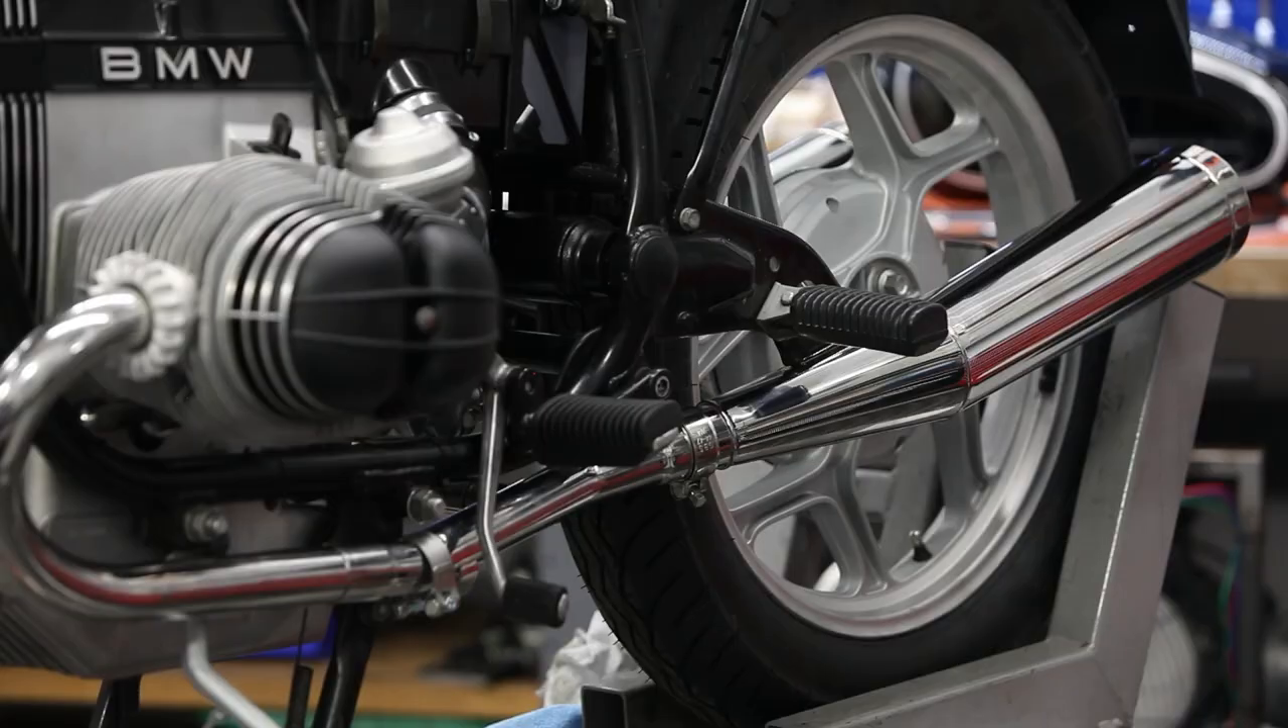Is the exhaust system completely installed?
Yes.